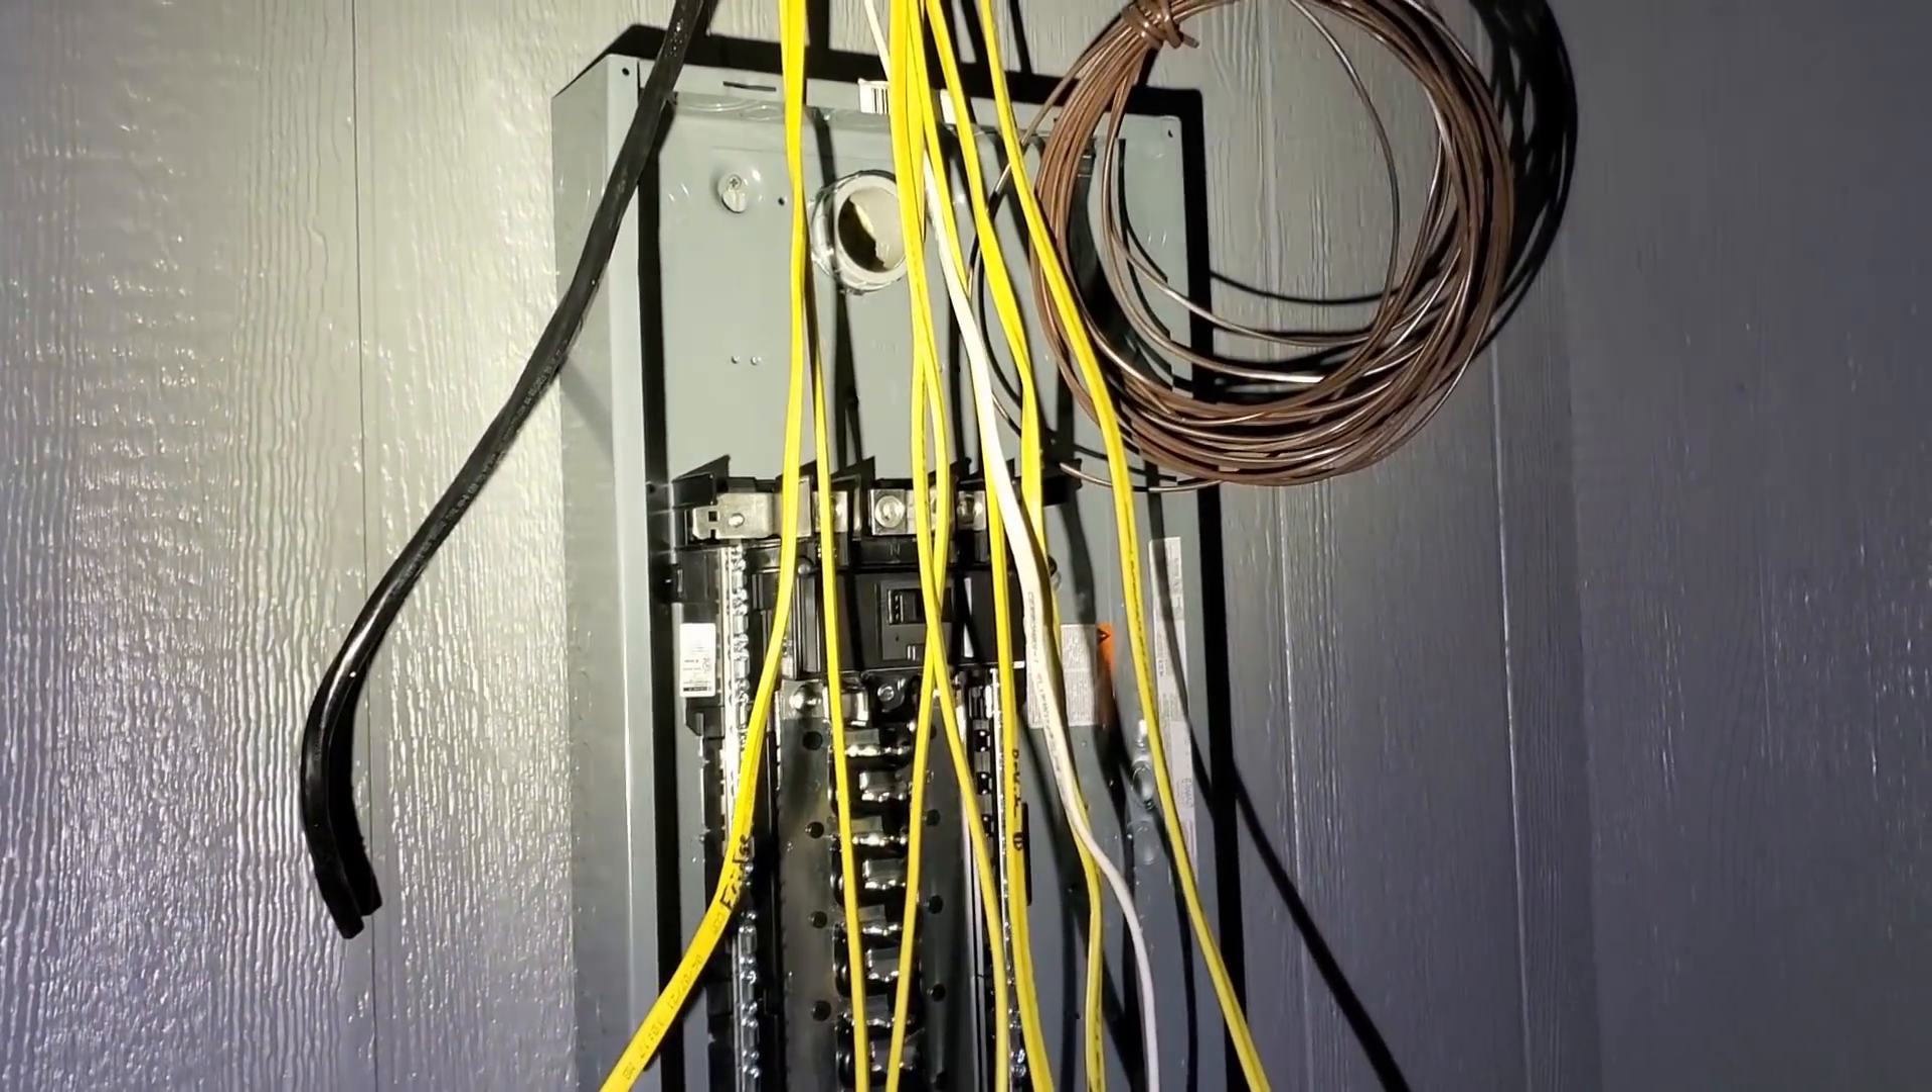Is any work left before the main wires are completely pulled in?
Yes.